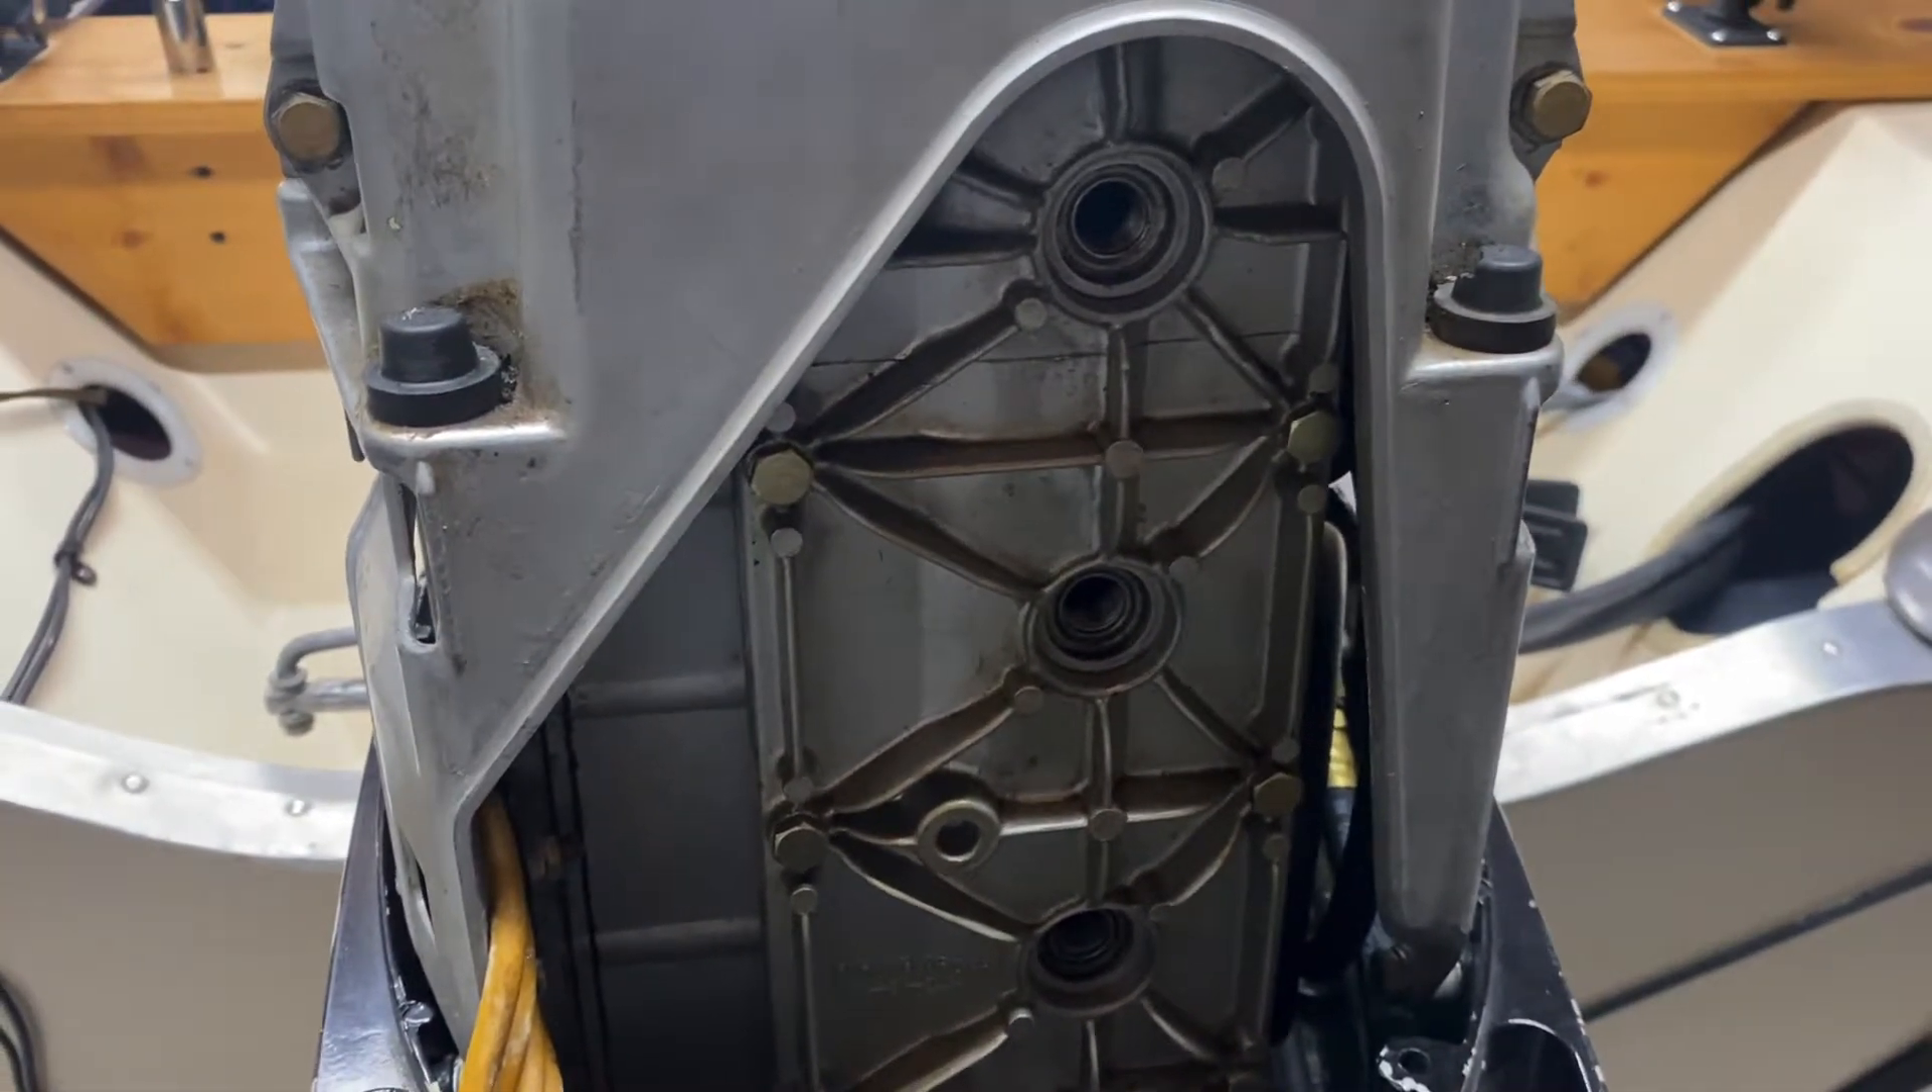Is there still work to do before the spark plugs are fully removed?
No.